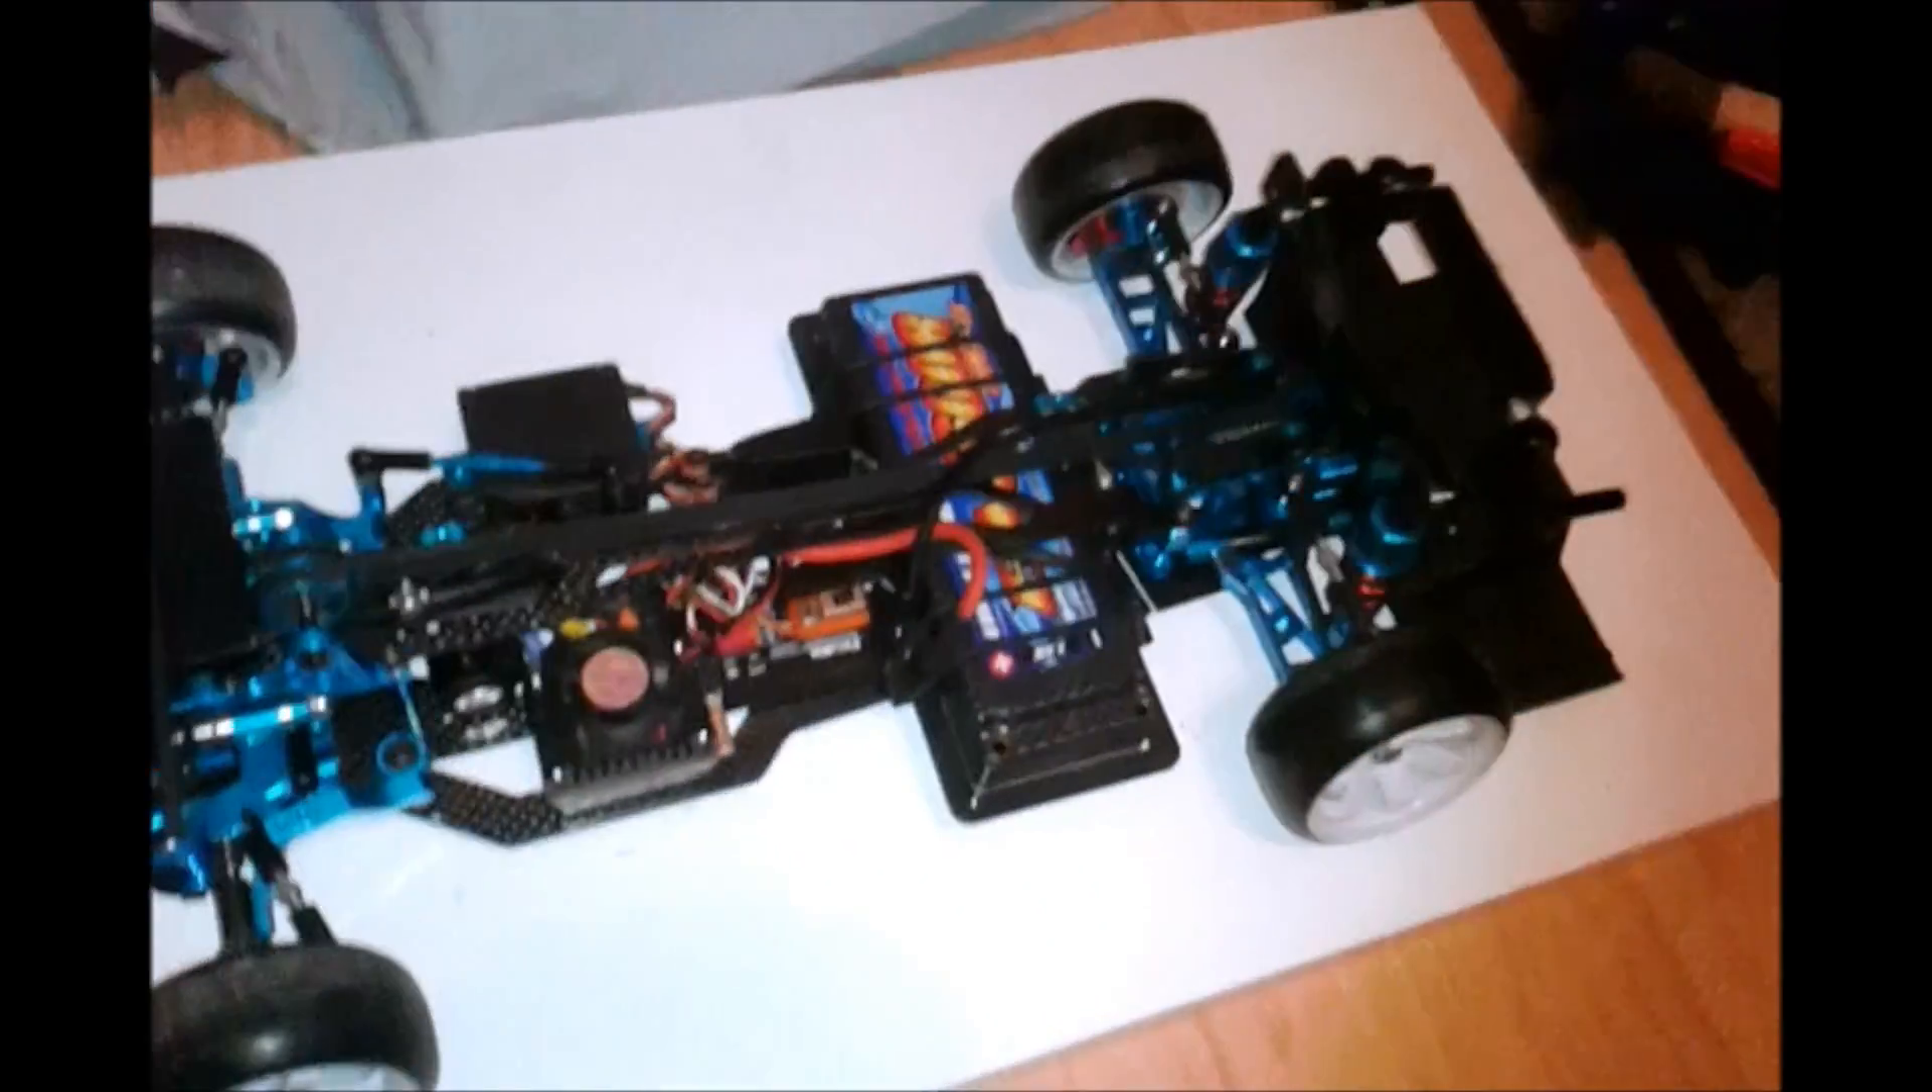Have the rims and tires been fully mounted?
Yes.